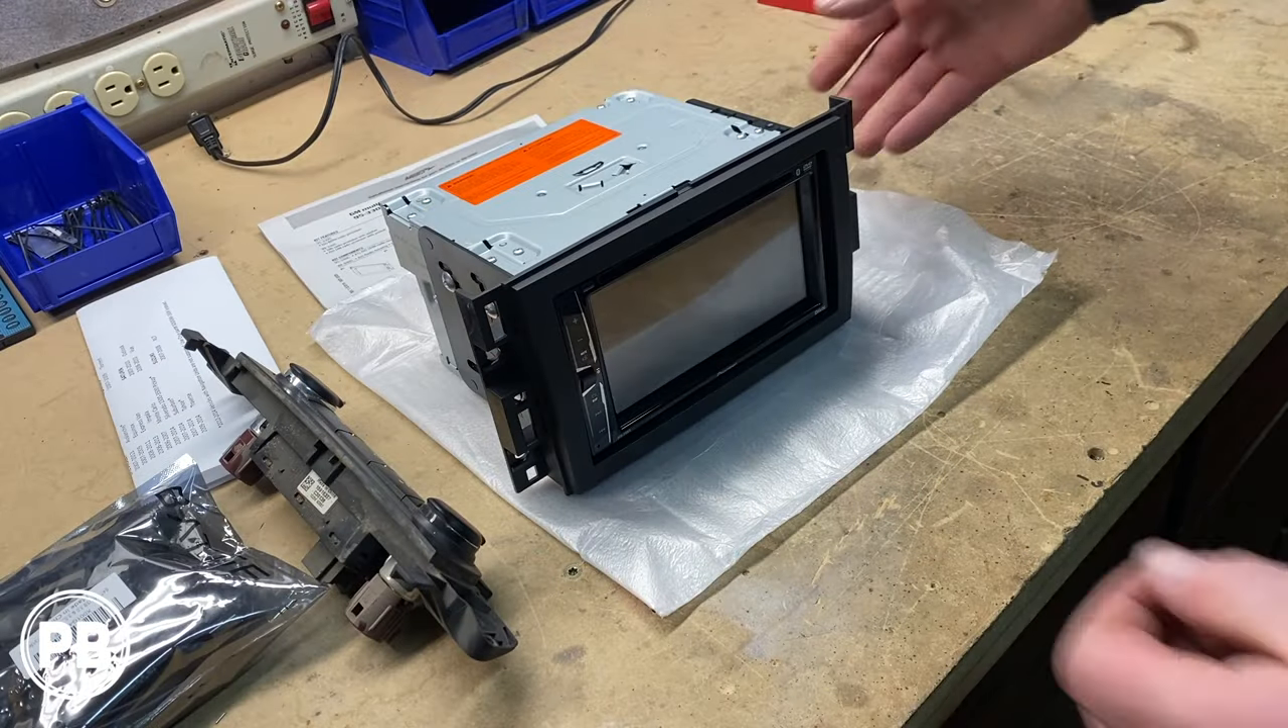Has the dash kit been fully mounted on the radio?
Yes.